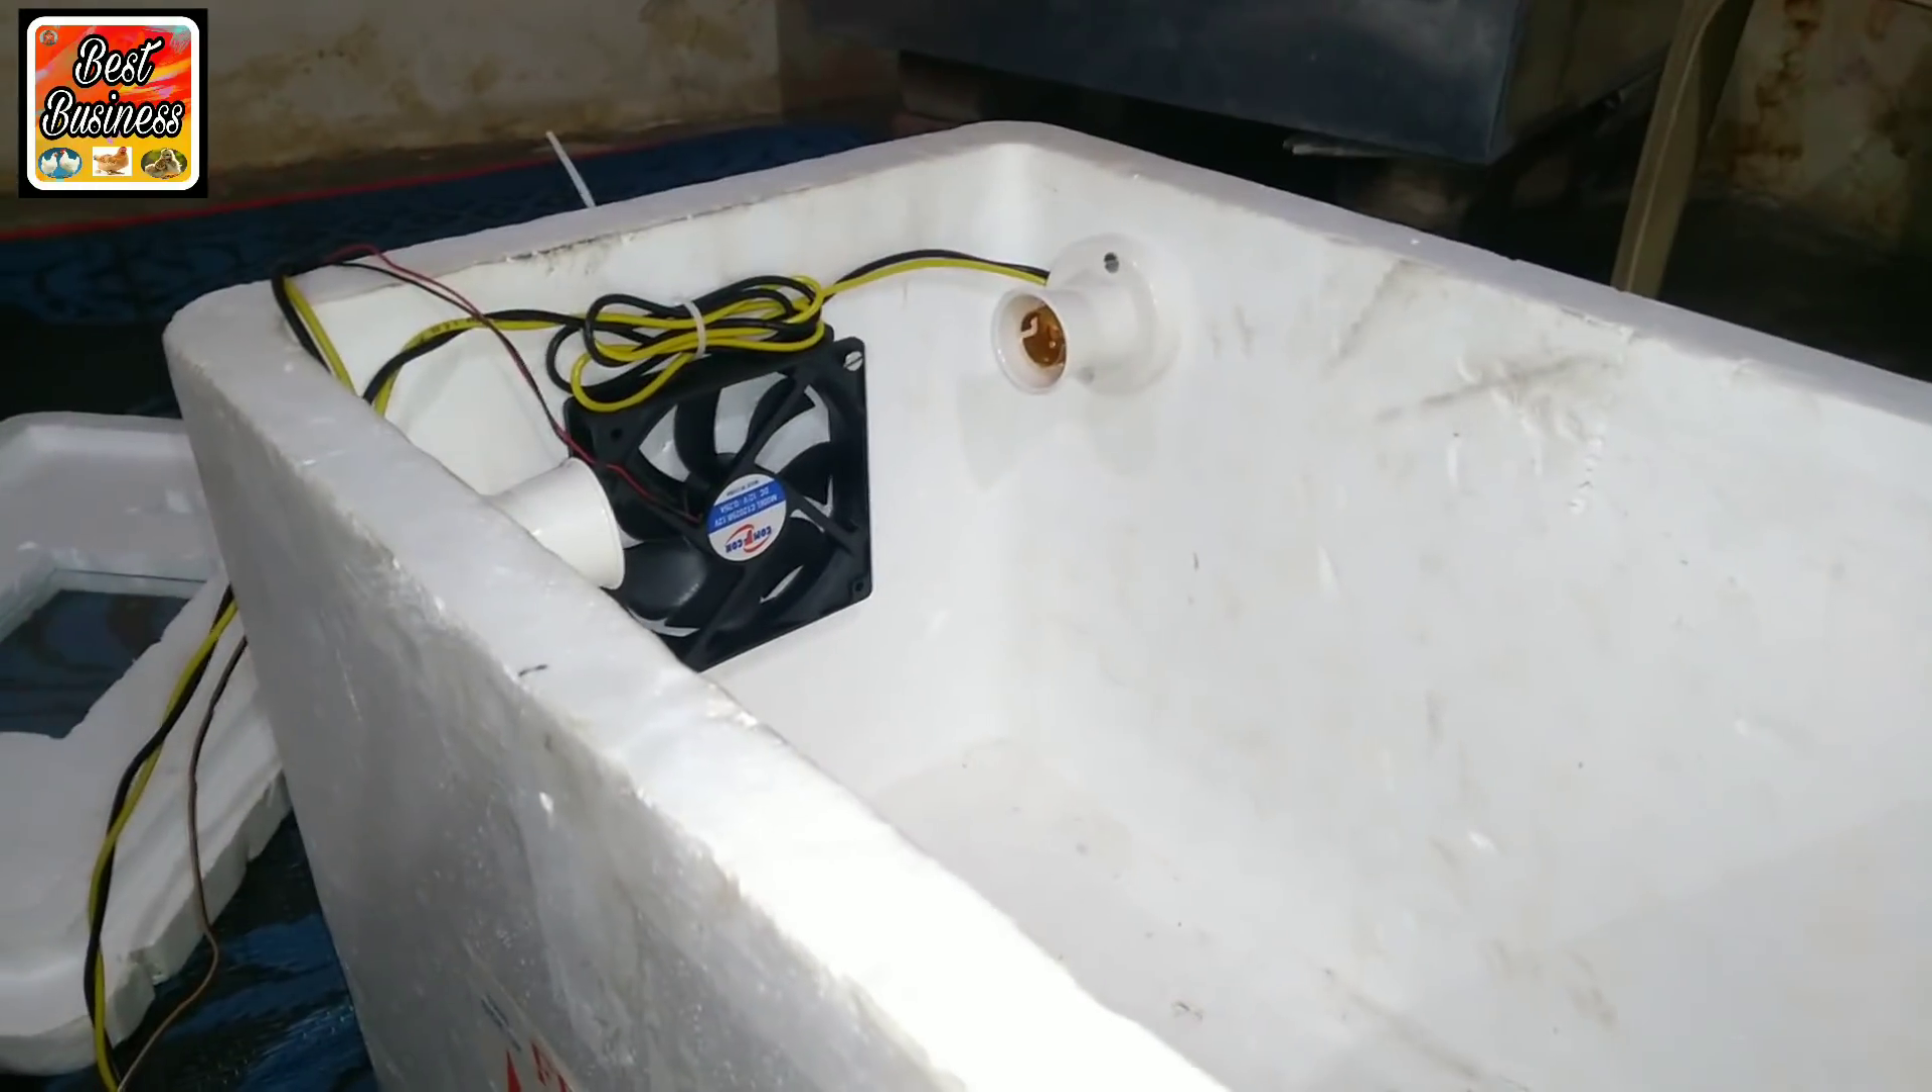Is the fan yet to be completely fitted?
No.